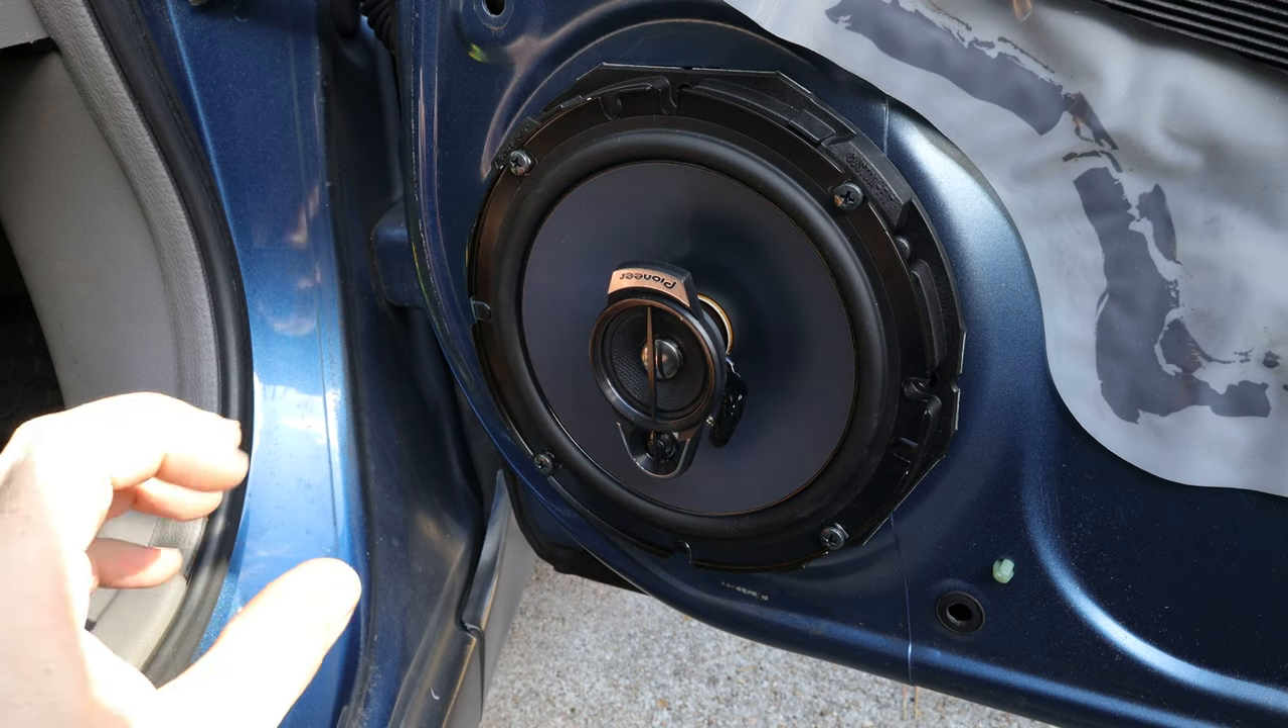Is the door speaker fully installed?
Yes.